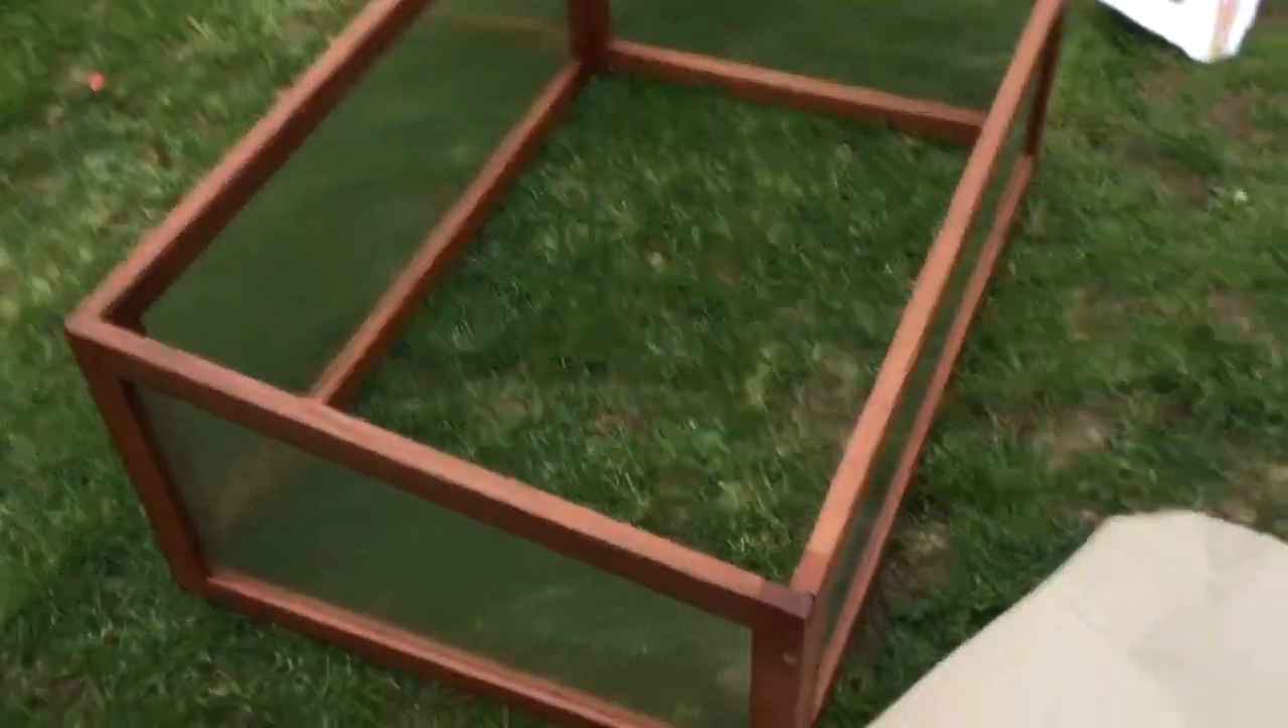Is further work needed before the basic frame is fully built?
No.